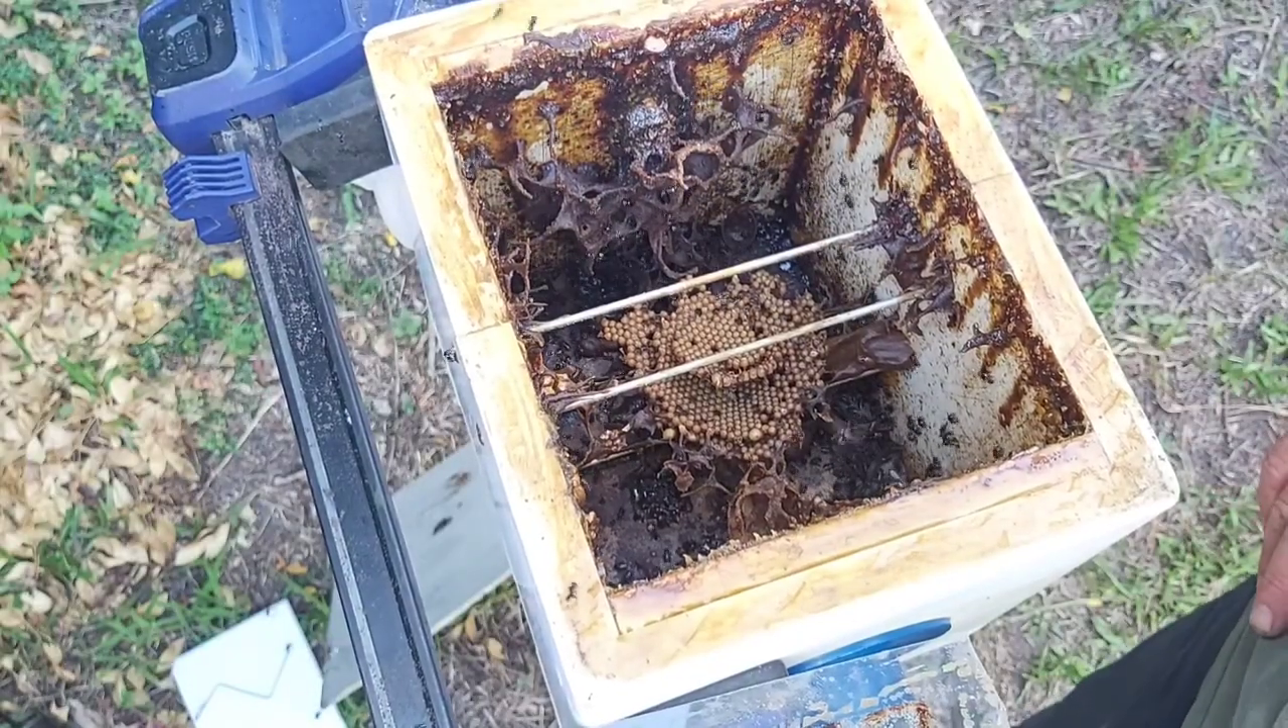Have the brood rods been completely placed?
Yes.